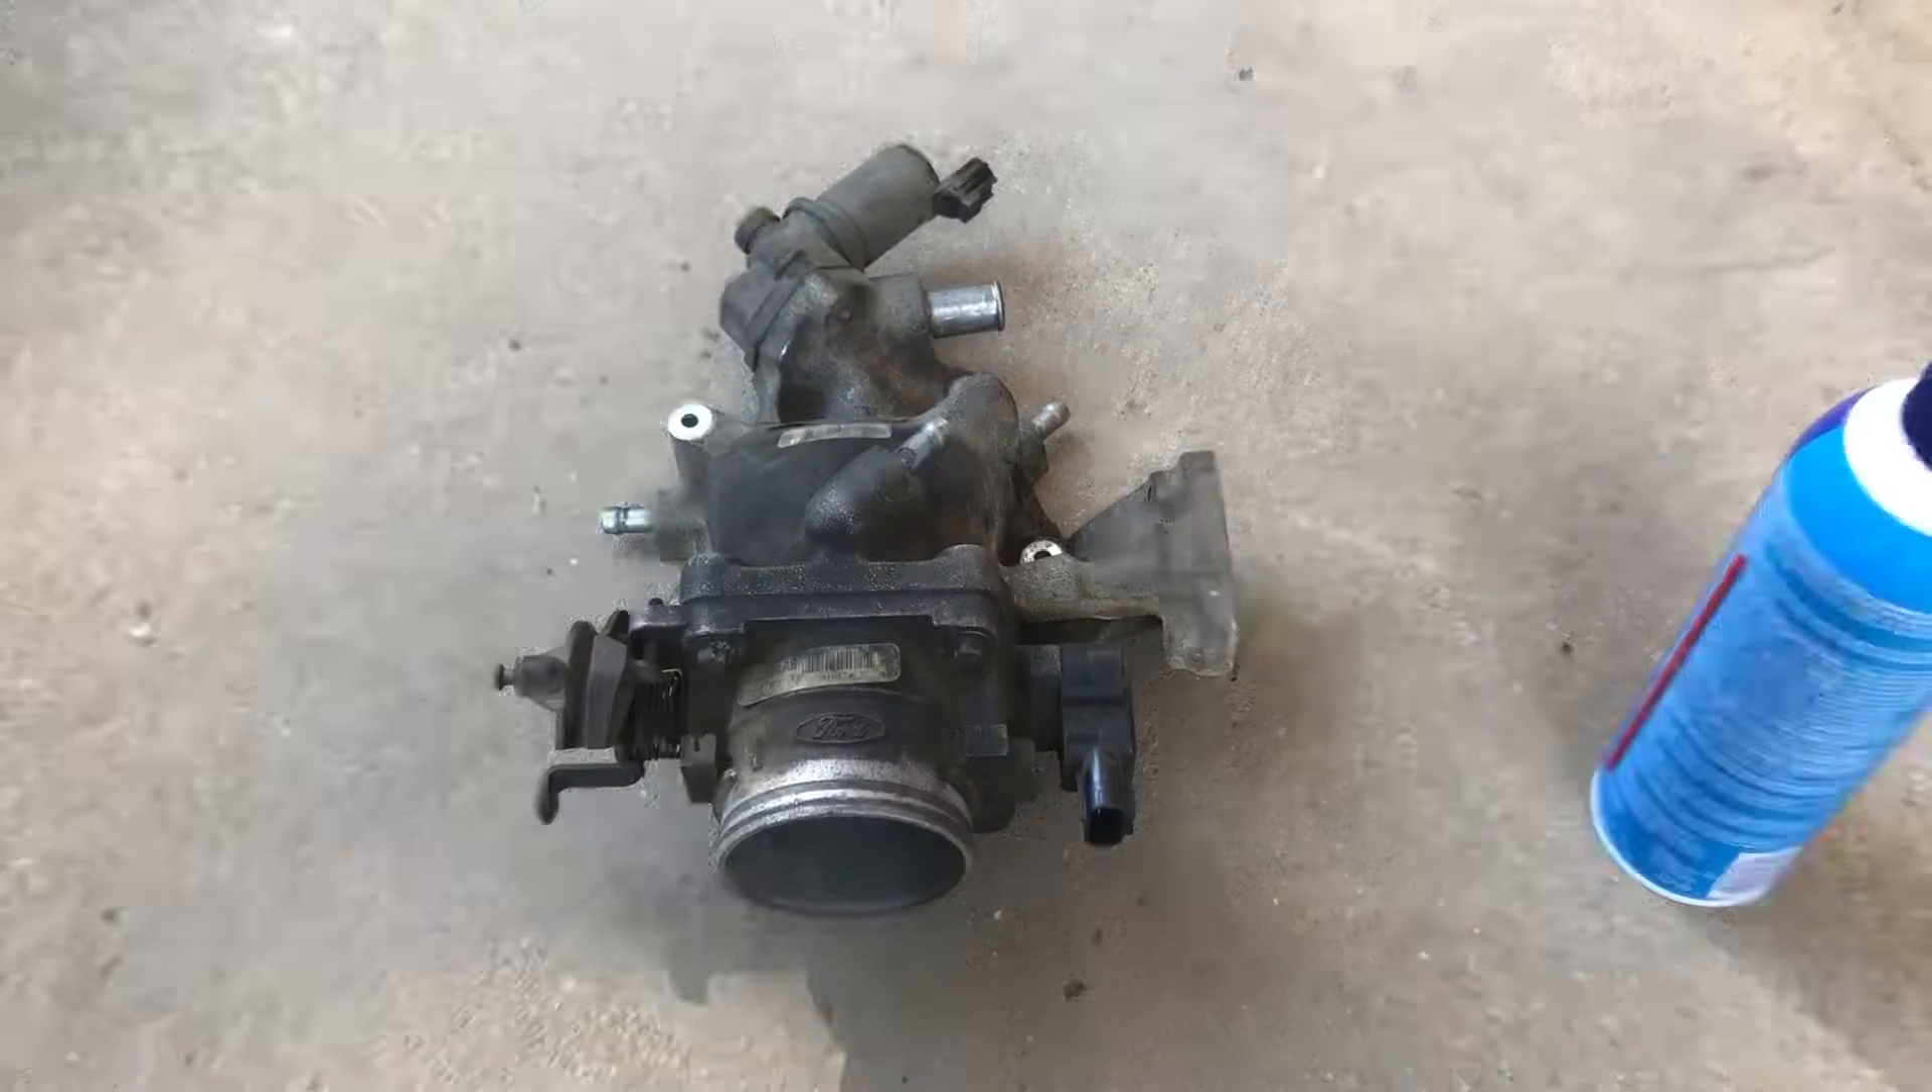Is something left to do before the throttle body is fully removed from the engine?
No.